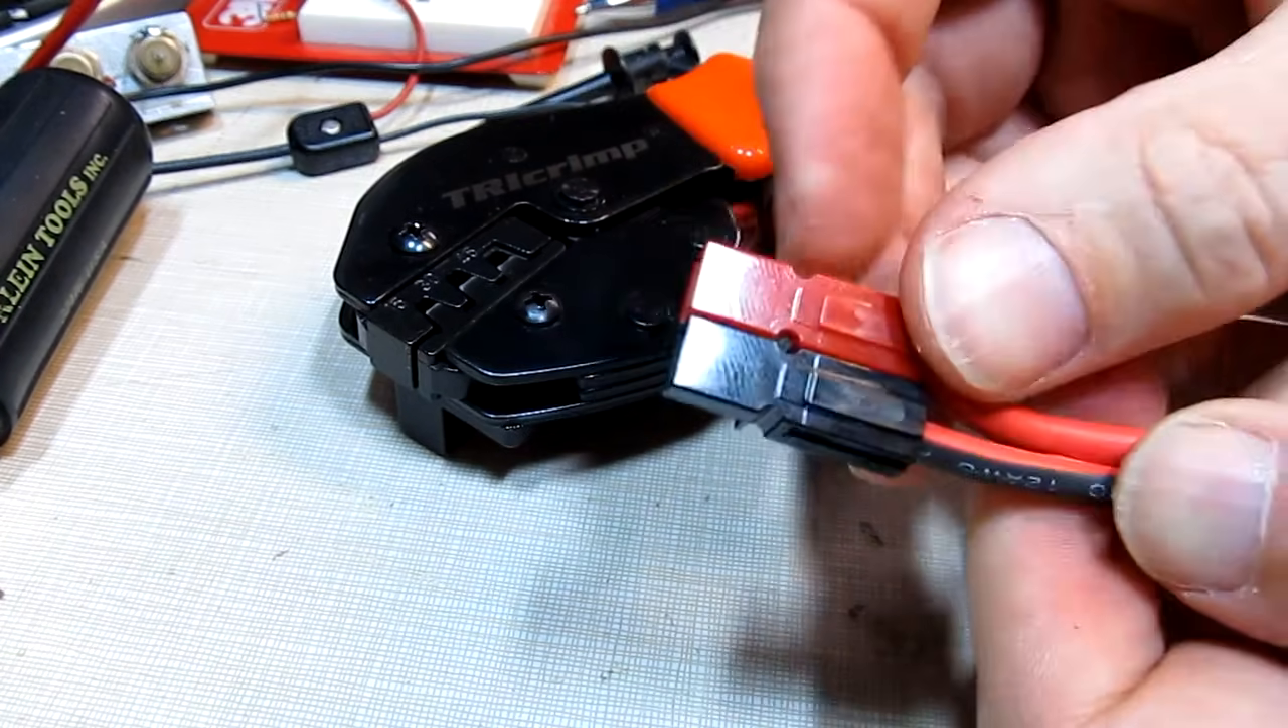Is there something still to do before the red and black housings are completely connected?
No.